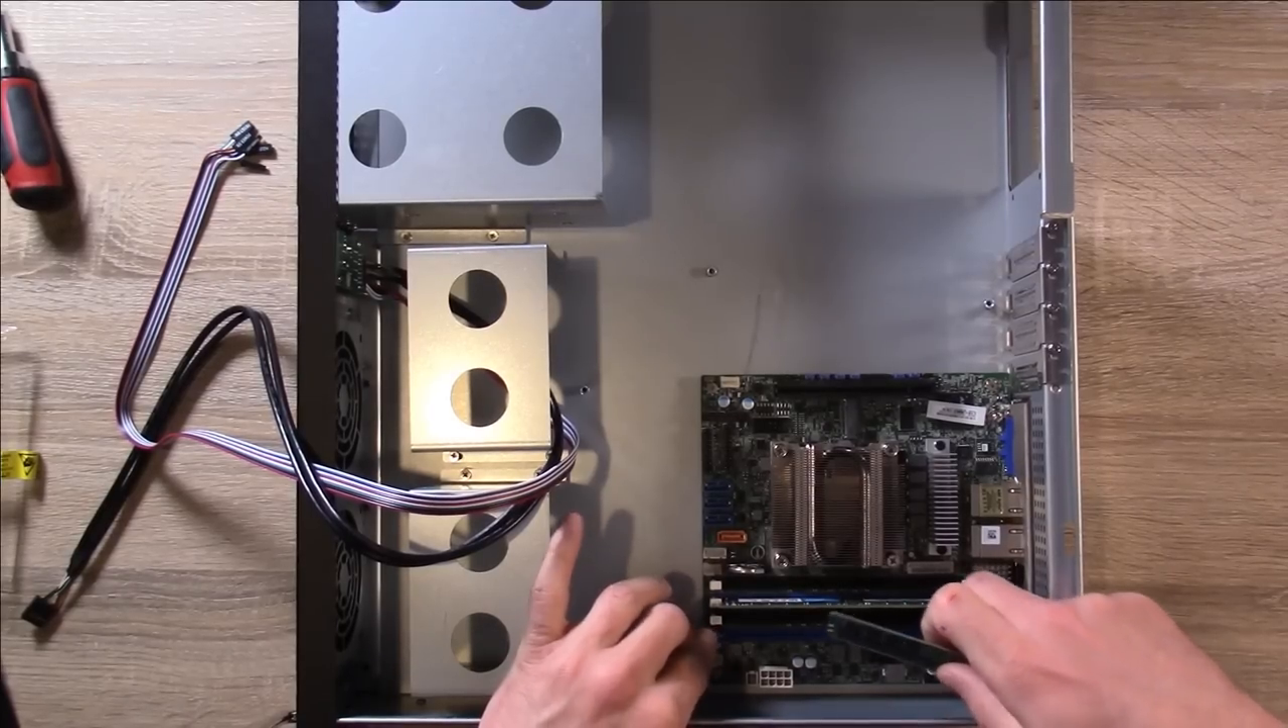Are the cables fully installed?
No.